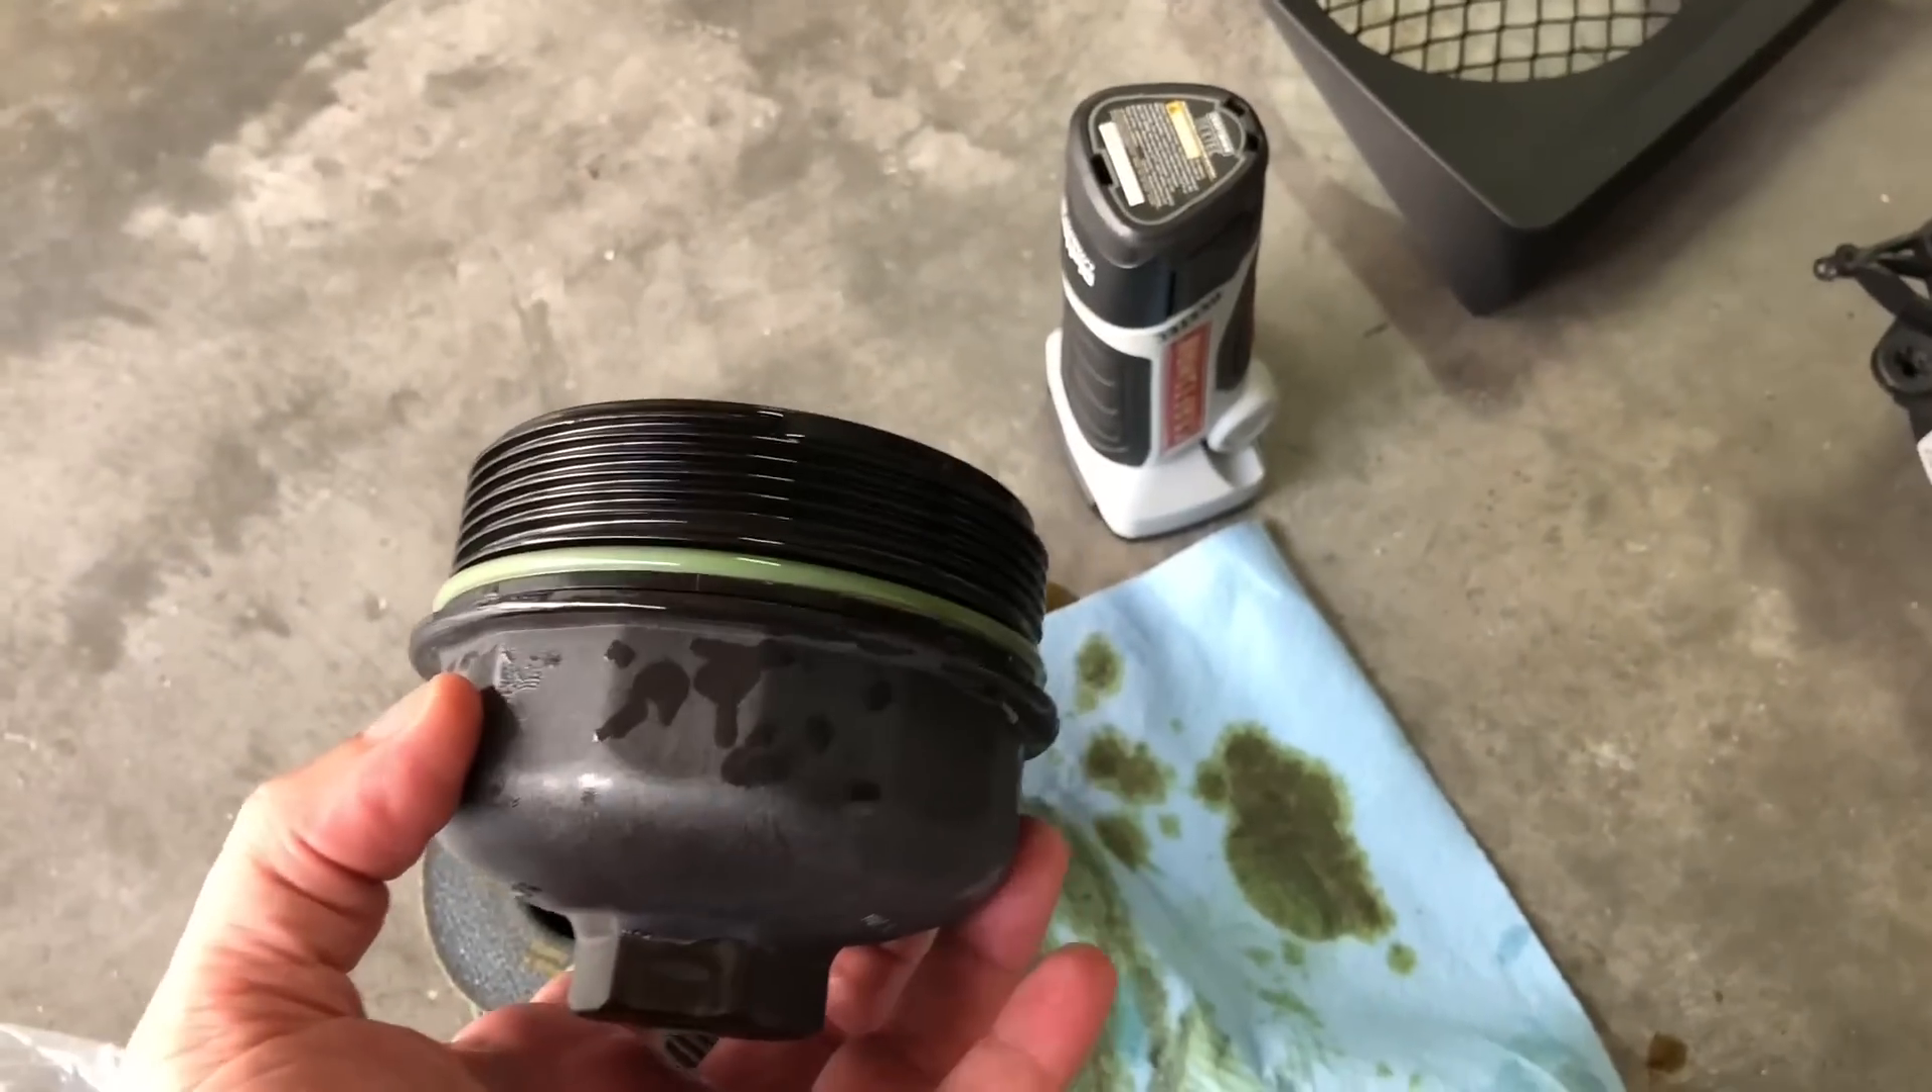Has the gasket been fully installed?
Yes.